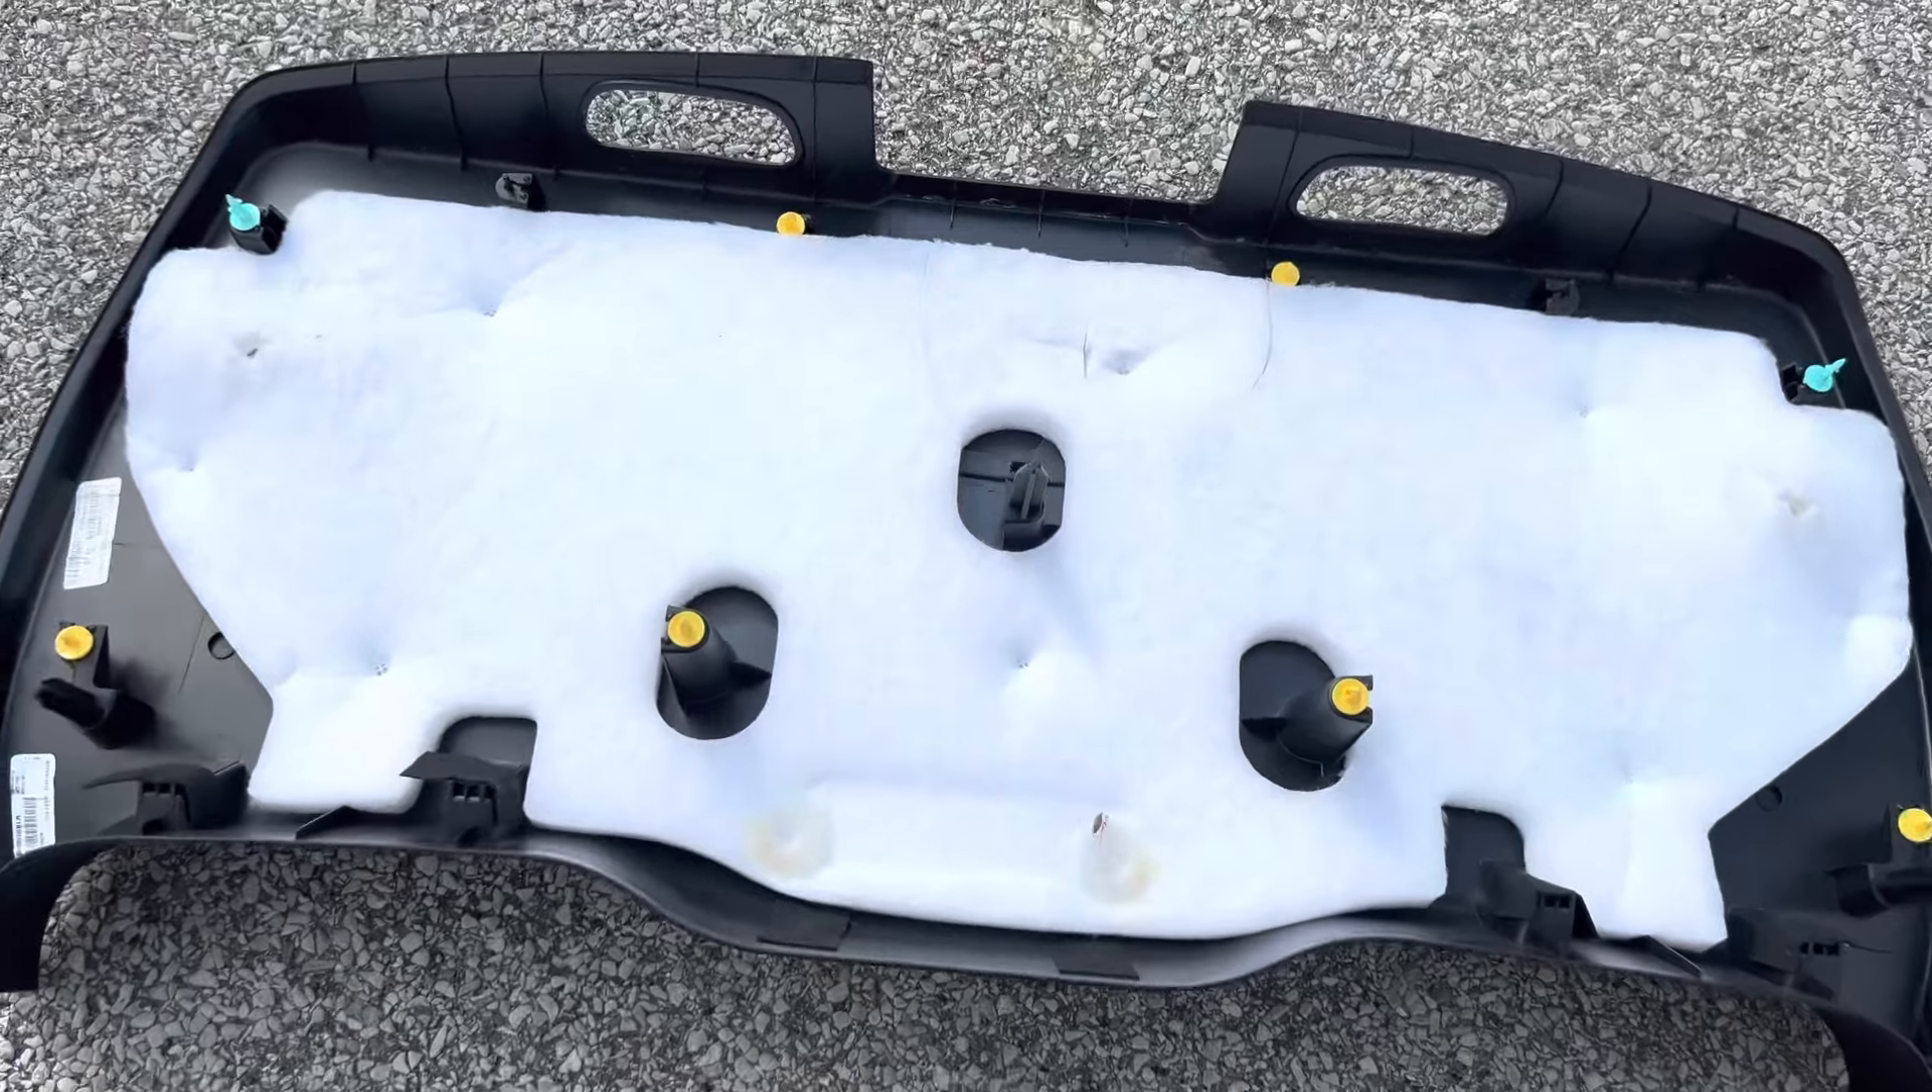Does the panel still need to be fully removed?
No.